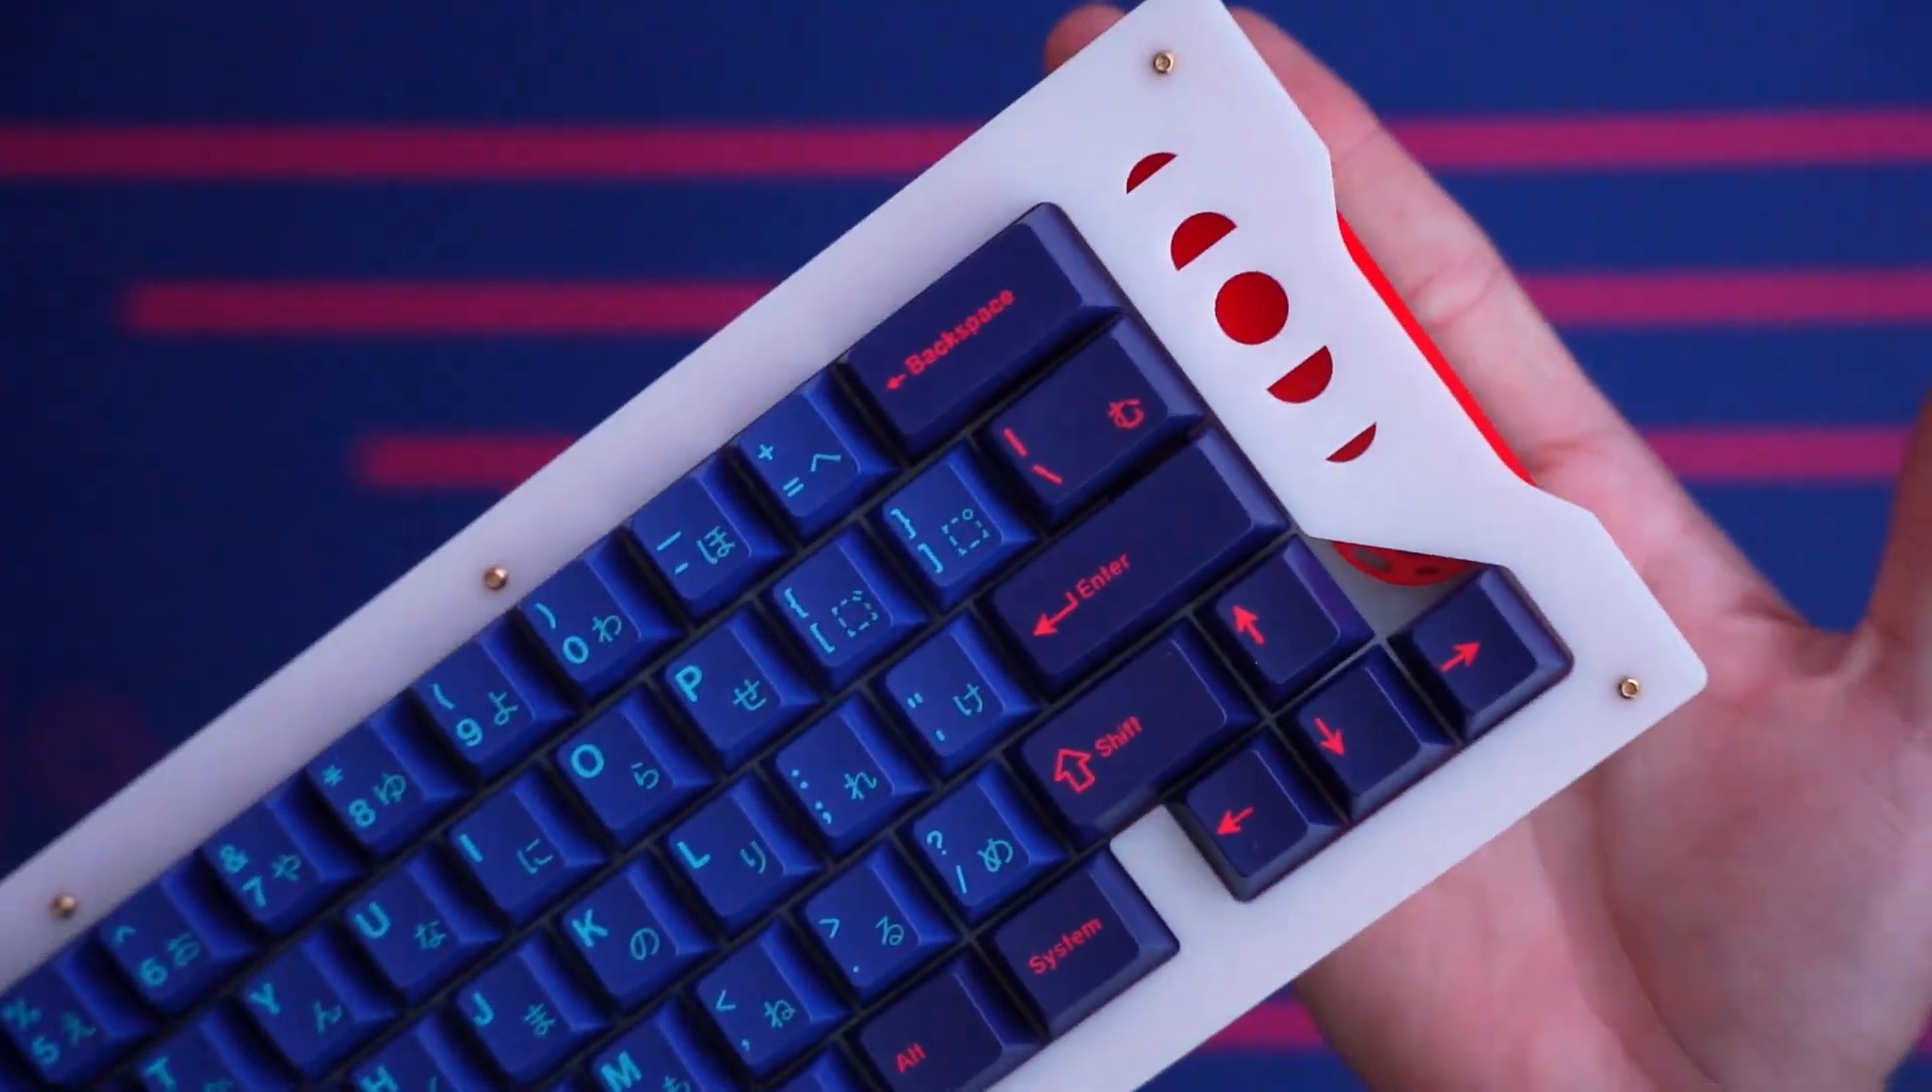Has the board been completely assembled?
Yes.